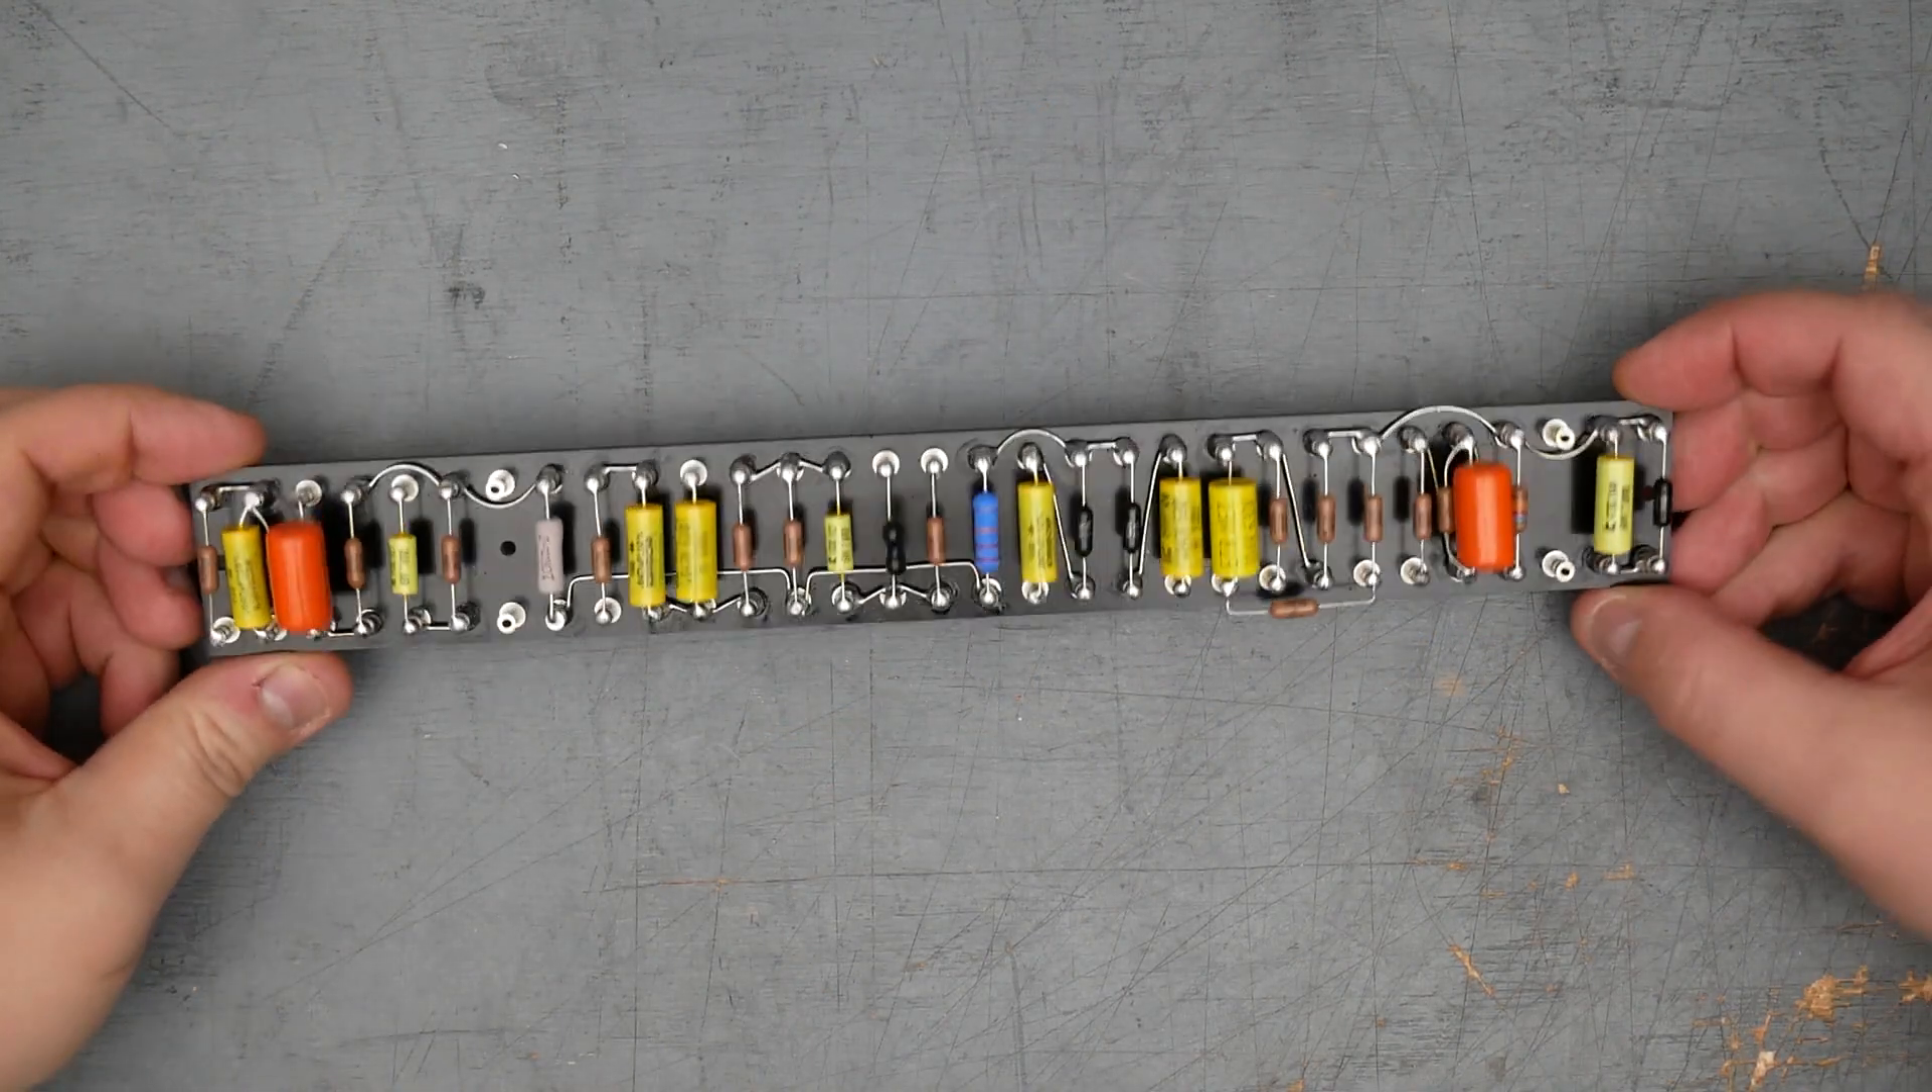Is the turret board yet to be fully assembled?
No.